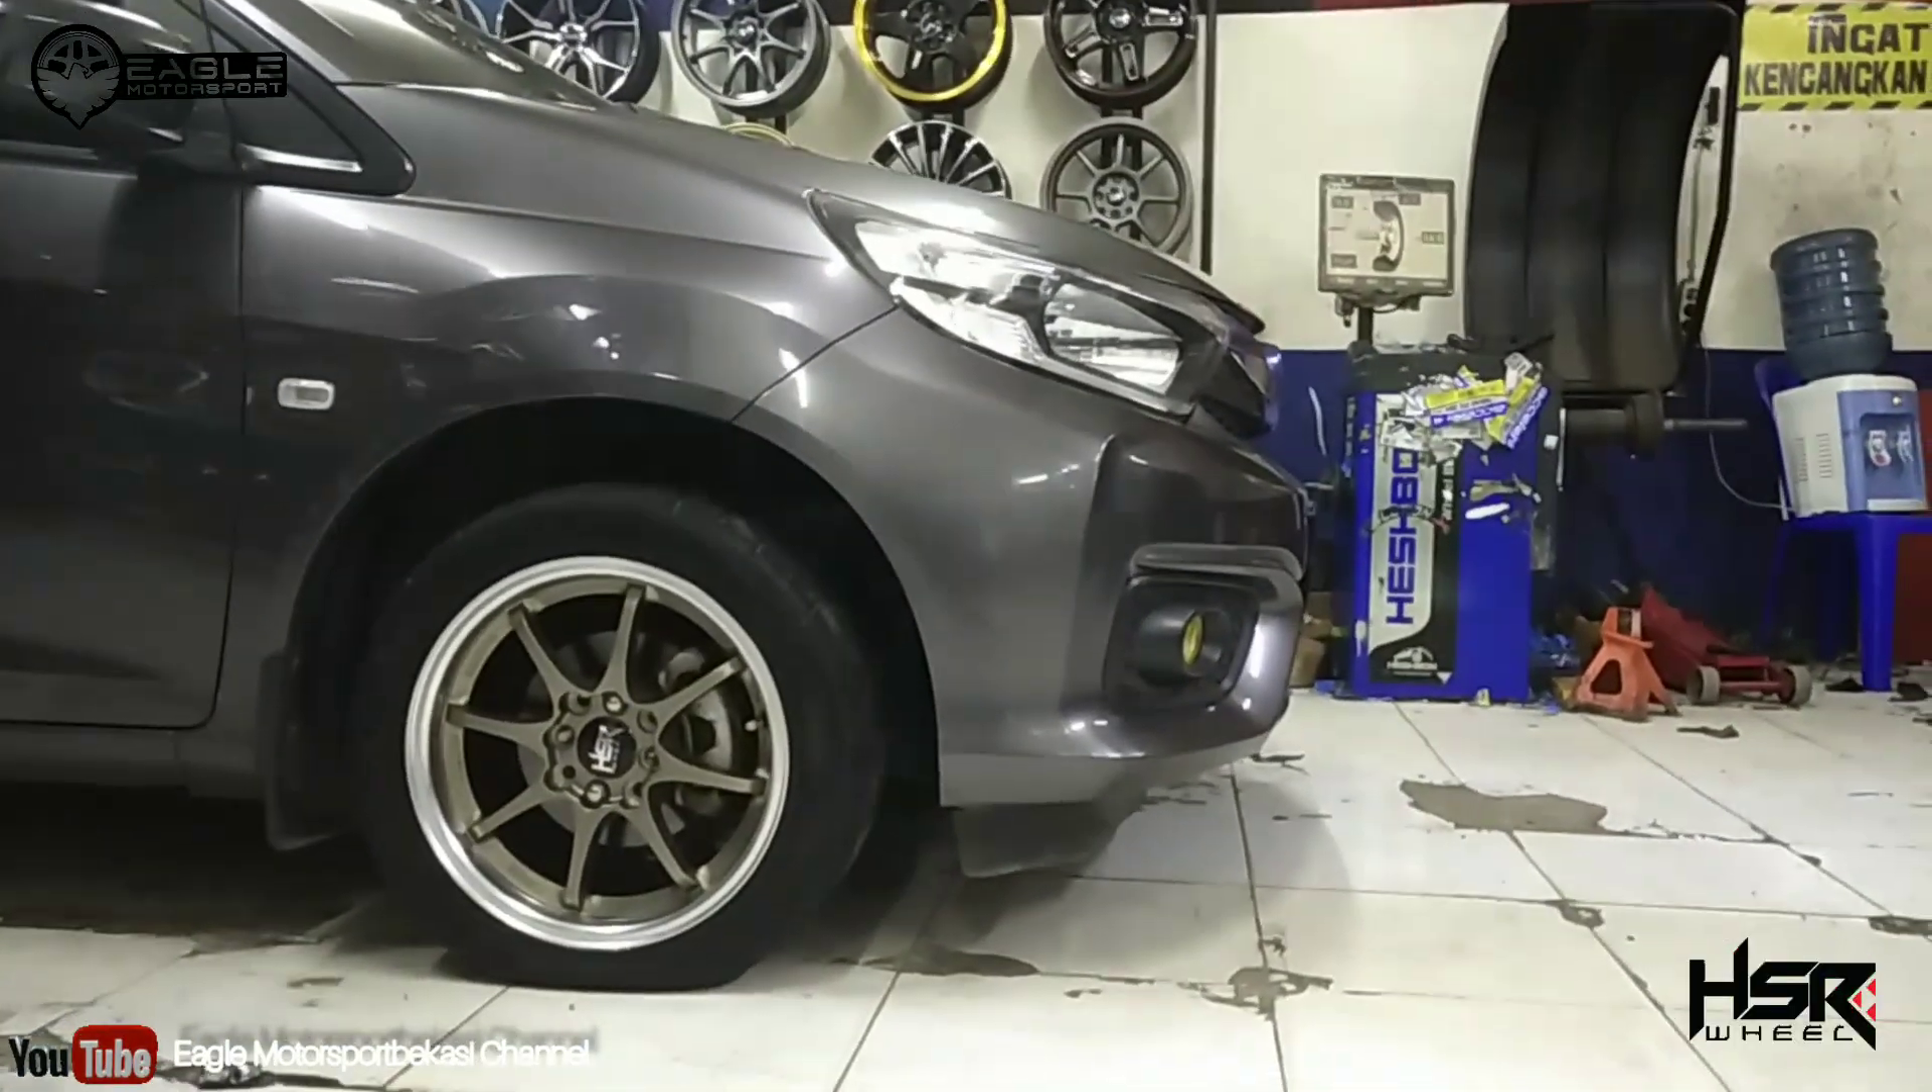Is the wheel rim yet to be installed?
No.